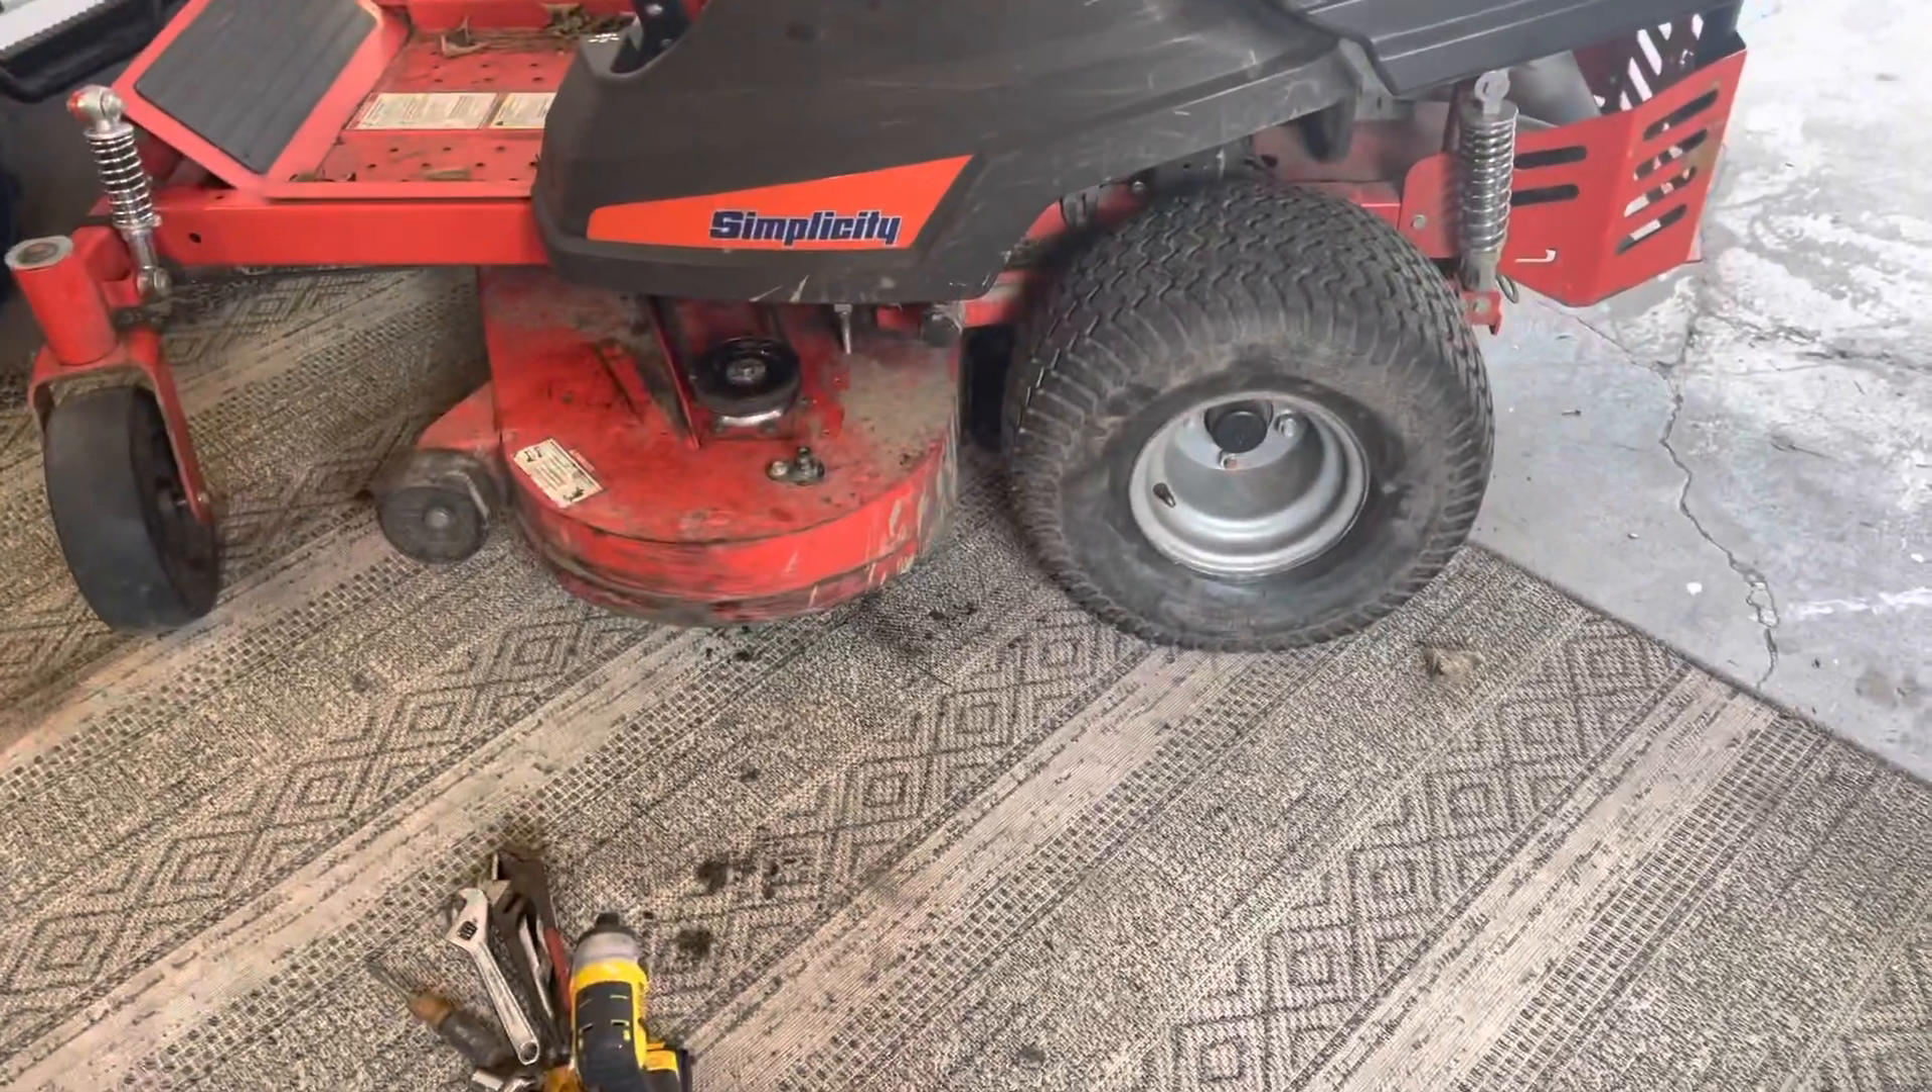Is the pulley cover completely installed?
No.